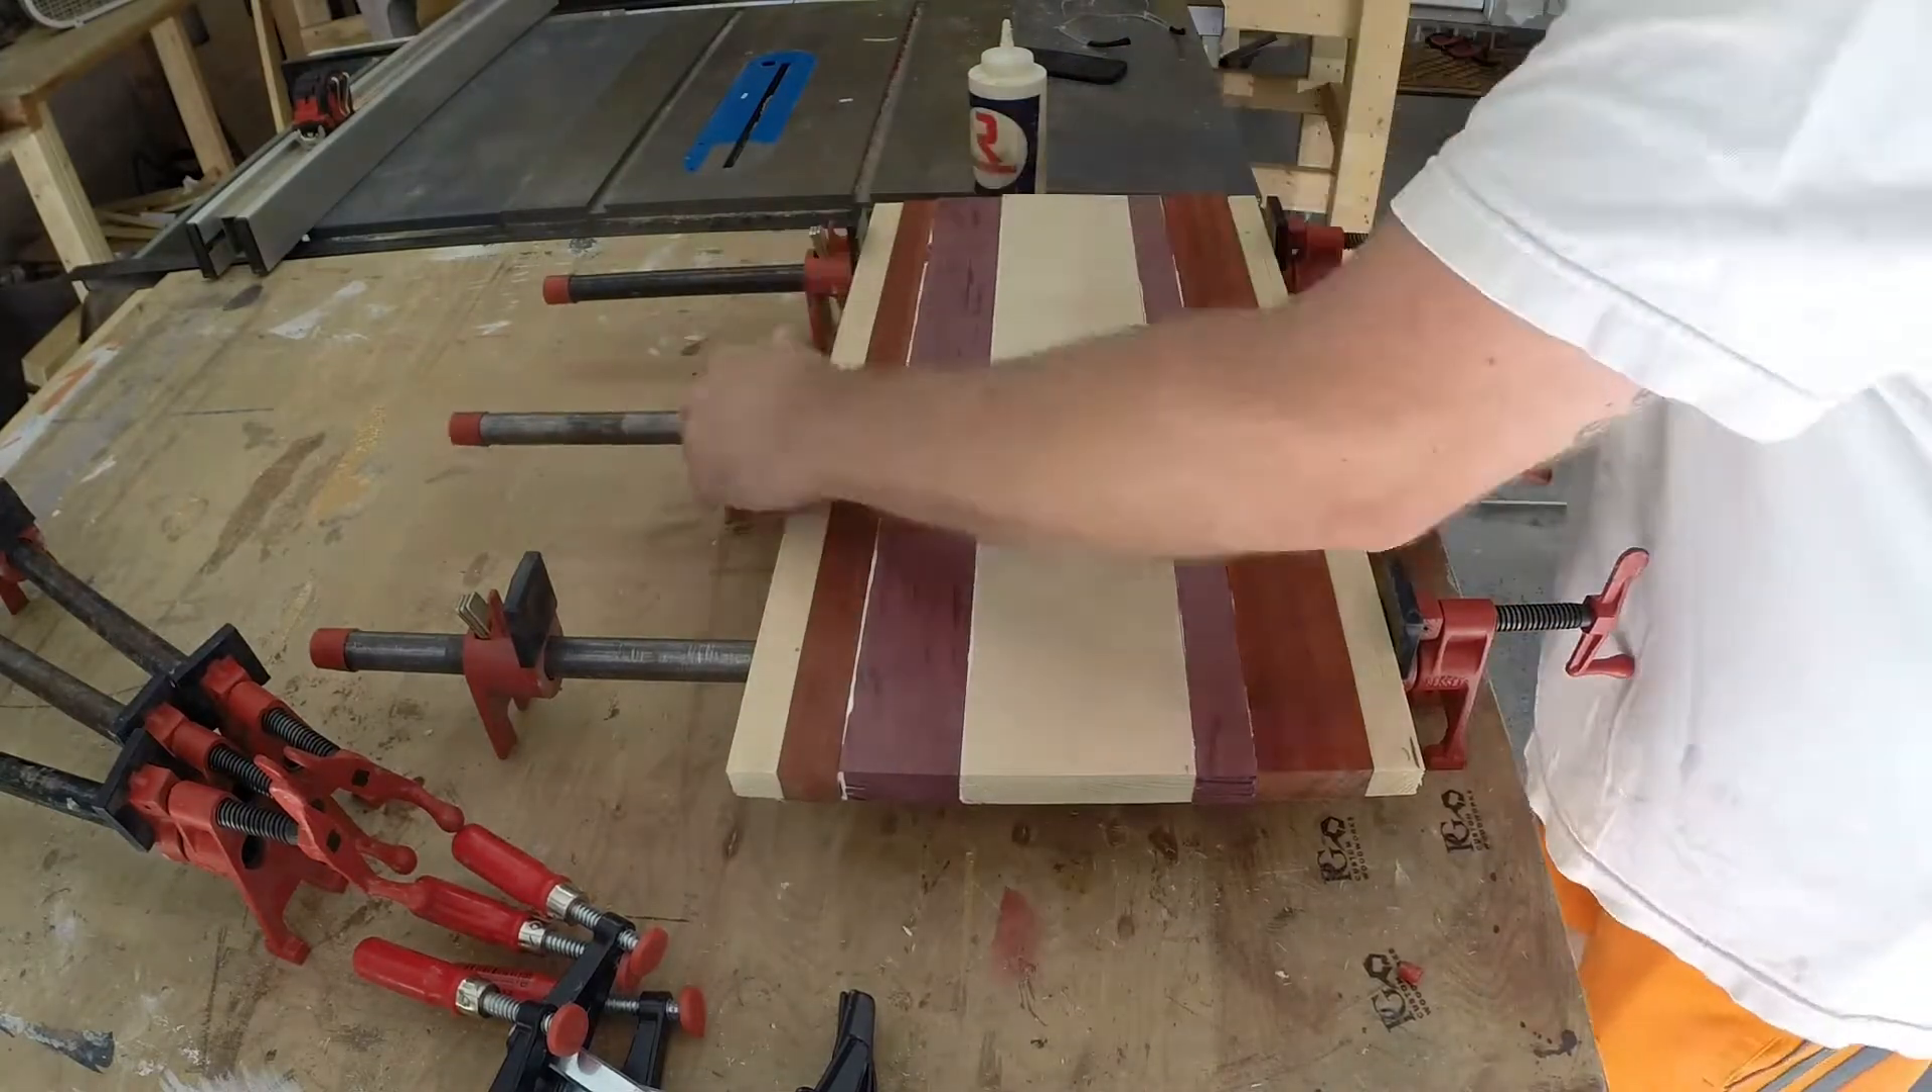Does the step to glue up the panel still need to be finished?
Yes.